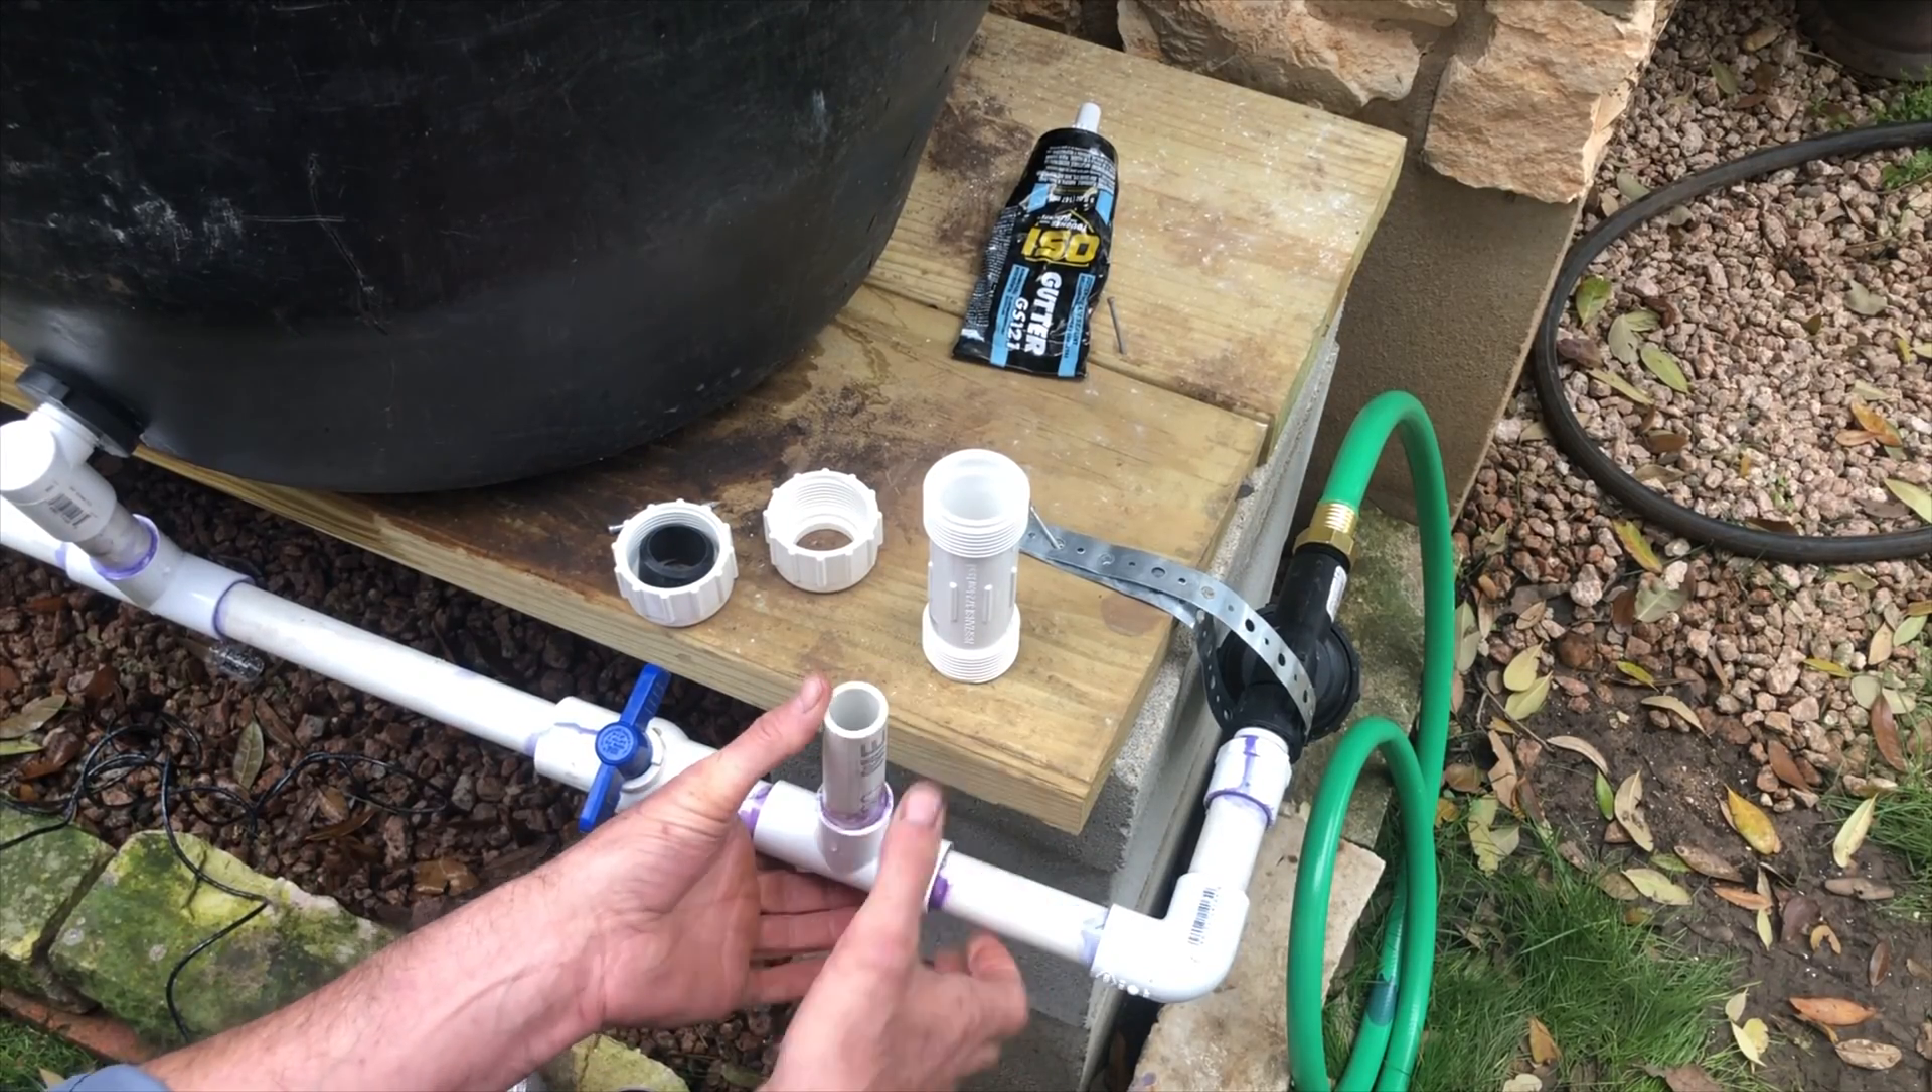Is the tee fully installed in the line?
Yes.